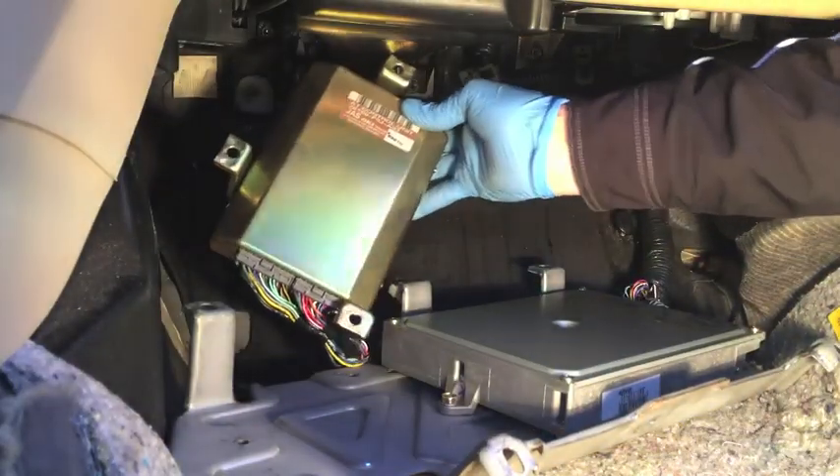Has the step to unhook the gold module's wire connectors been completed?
No.